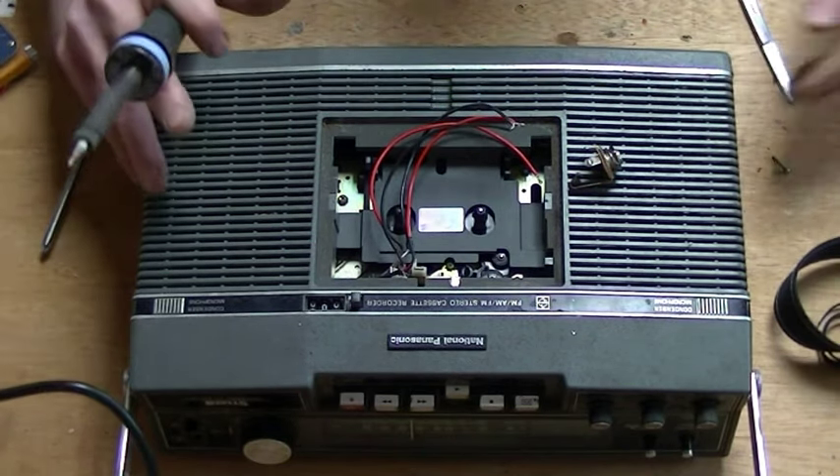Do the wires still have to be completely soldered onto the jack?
Yes.